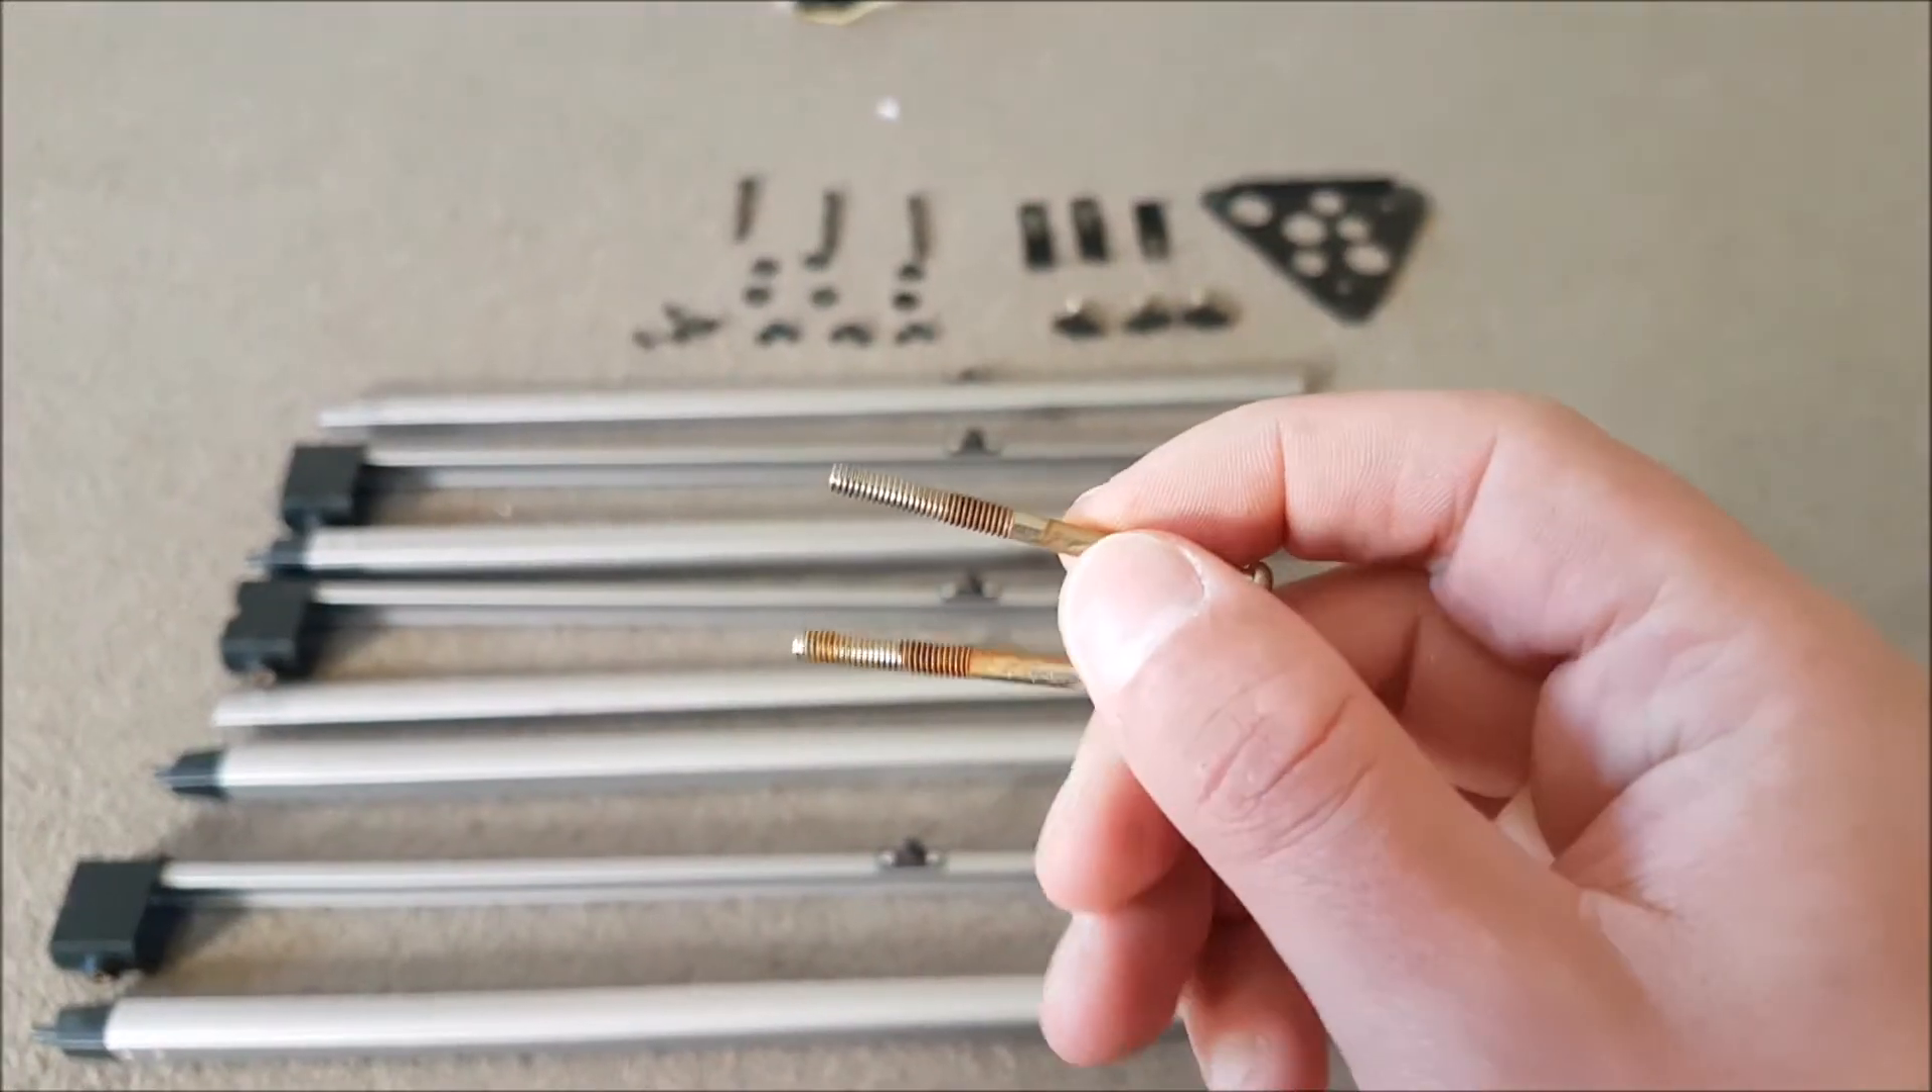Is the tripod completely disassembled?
Yes.